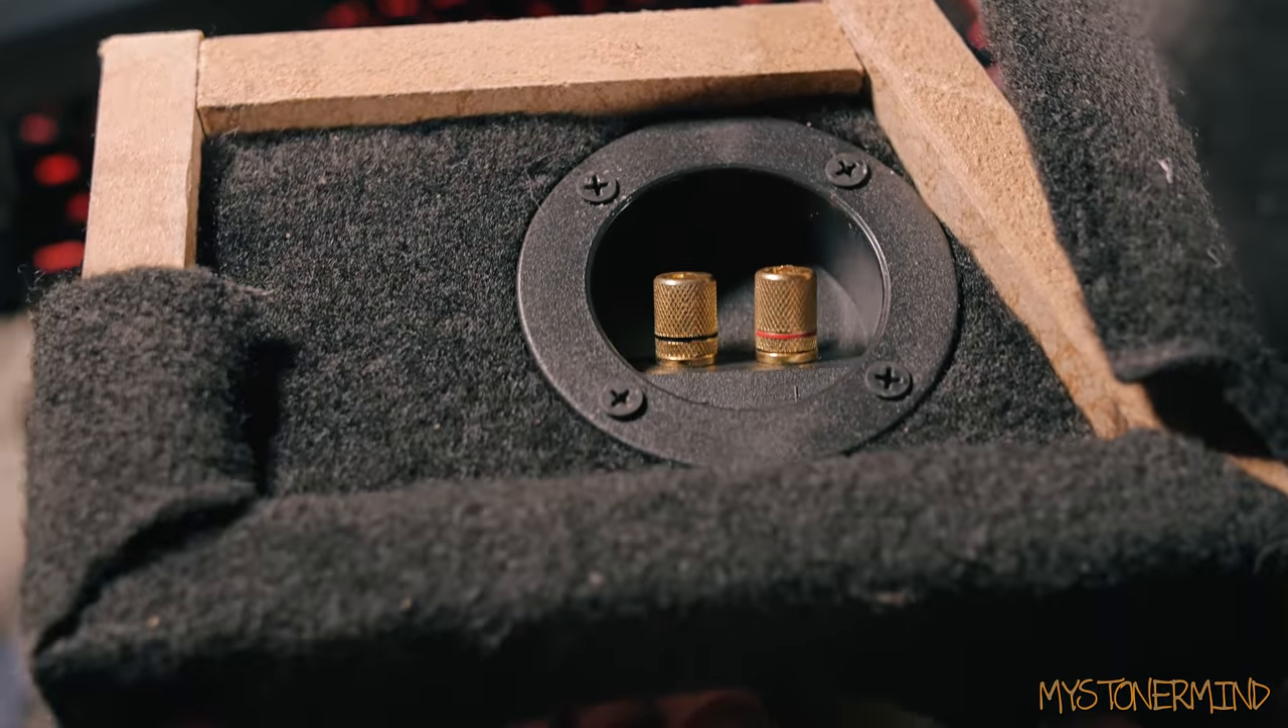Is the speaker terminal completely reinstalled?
Yes.